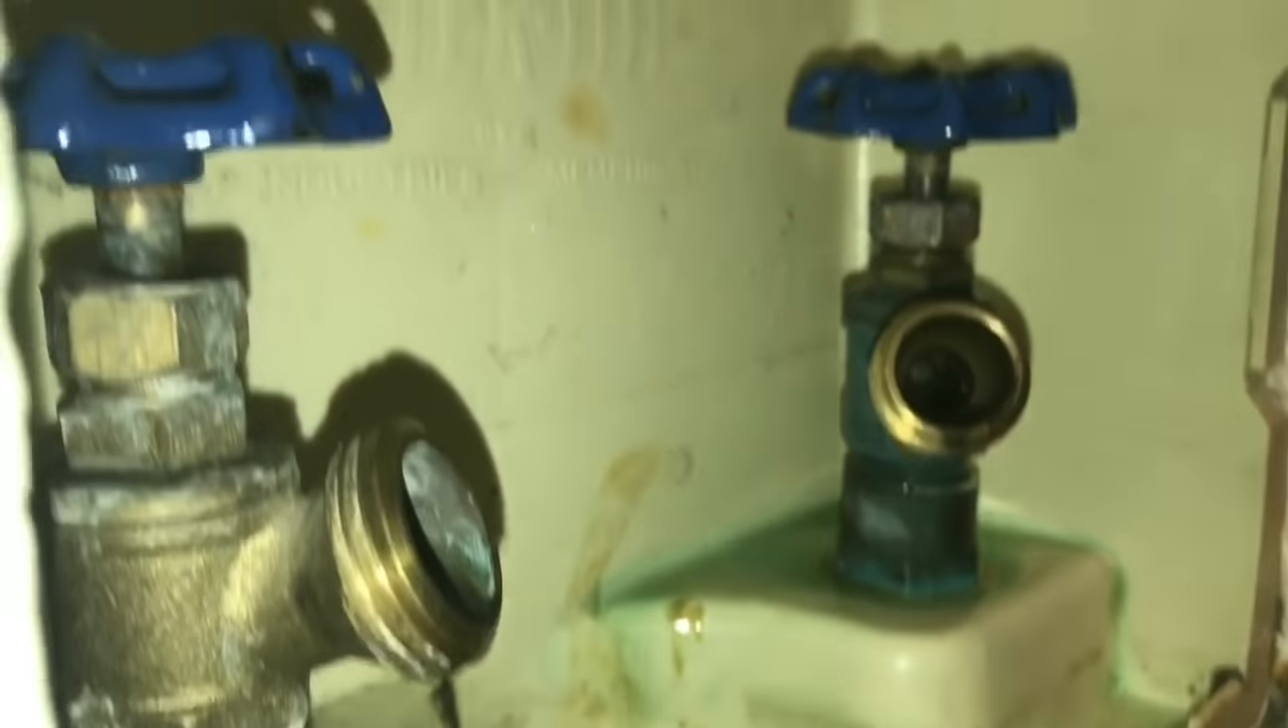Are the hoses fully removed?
Yes.